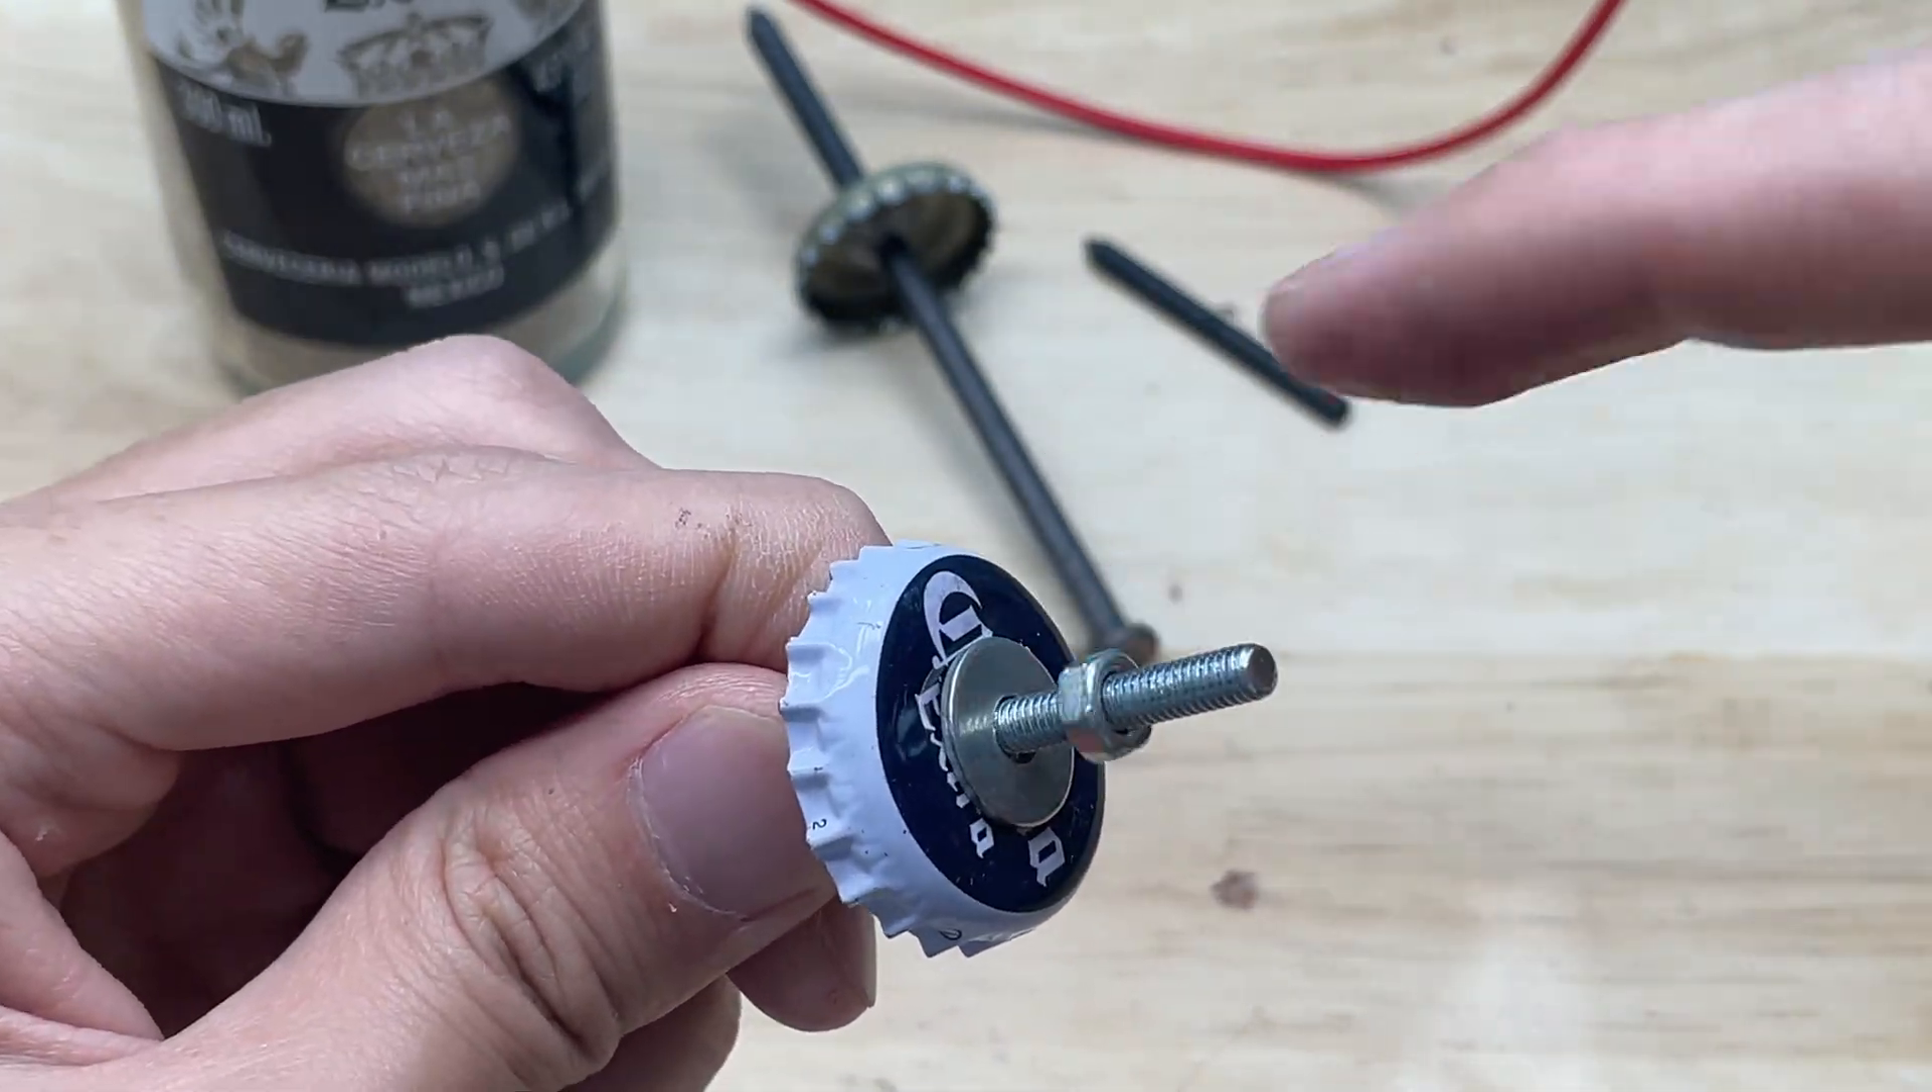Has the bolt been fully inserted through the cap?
Yes.